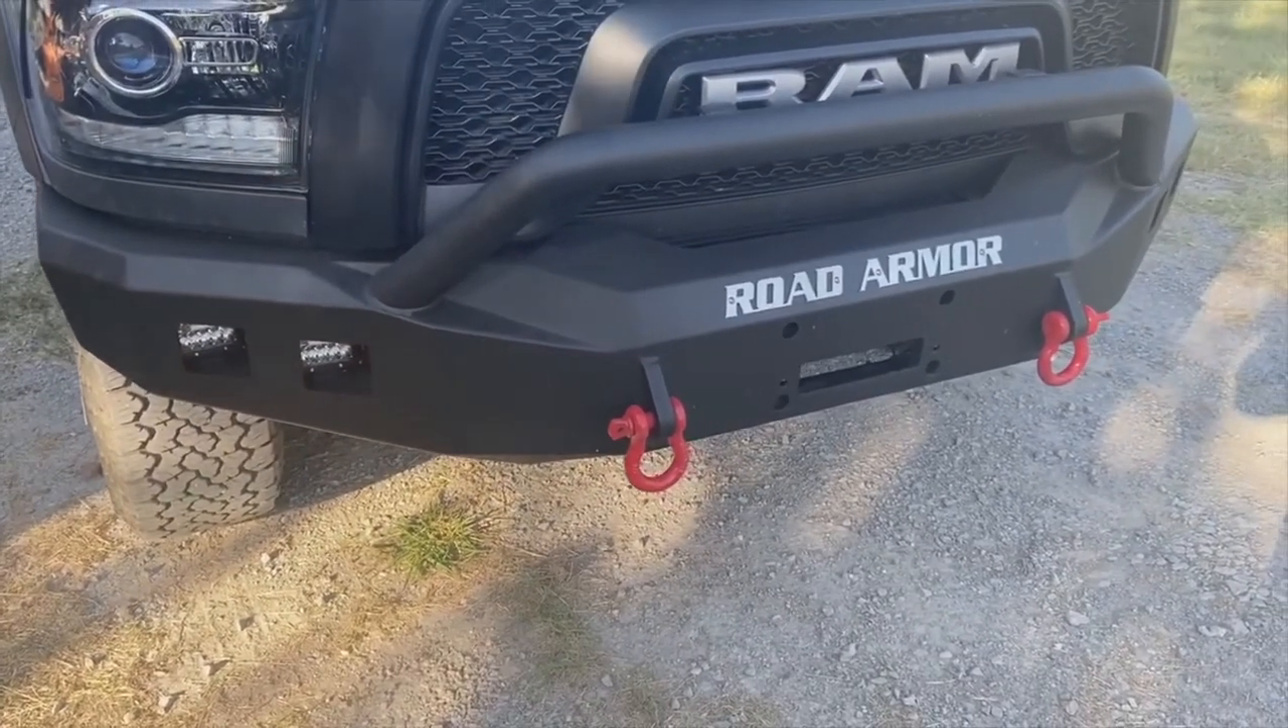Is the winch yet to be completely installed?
Yes.